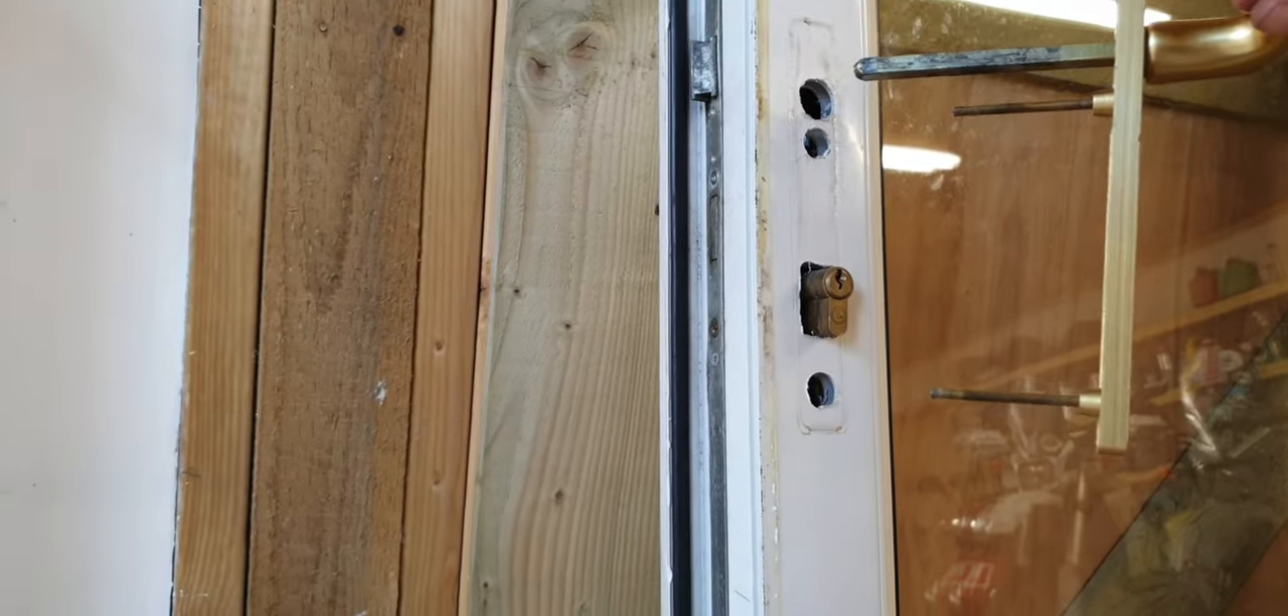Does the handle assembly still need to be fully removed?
No.